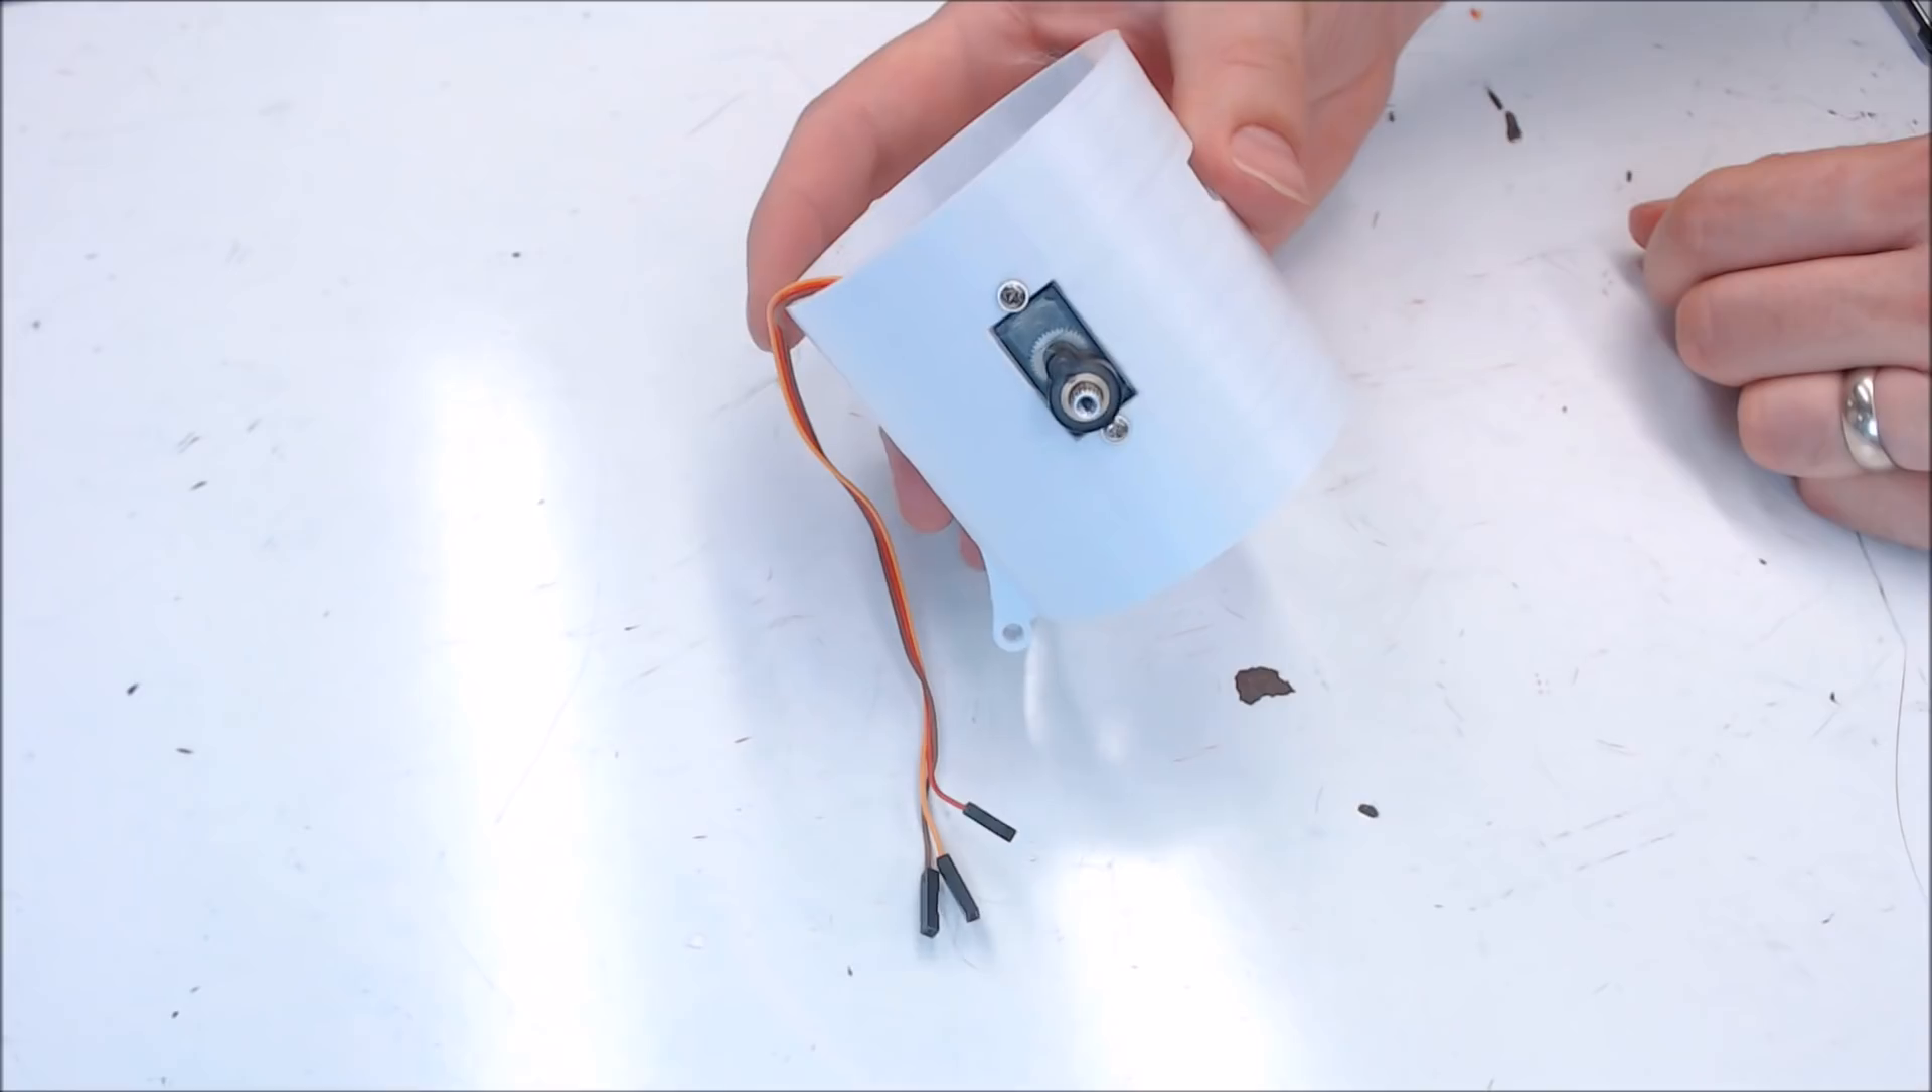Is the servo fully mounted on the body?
Yes.